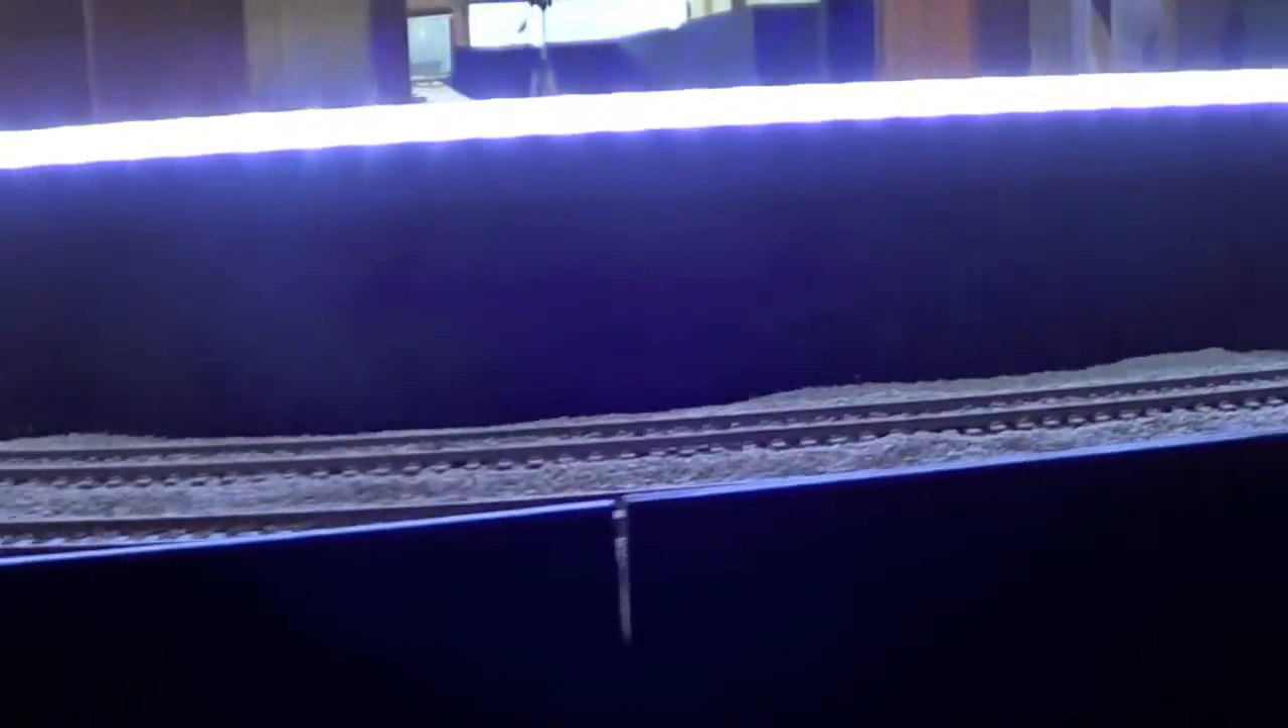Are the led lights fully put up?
Yes.